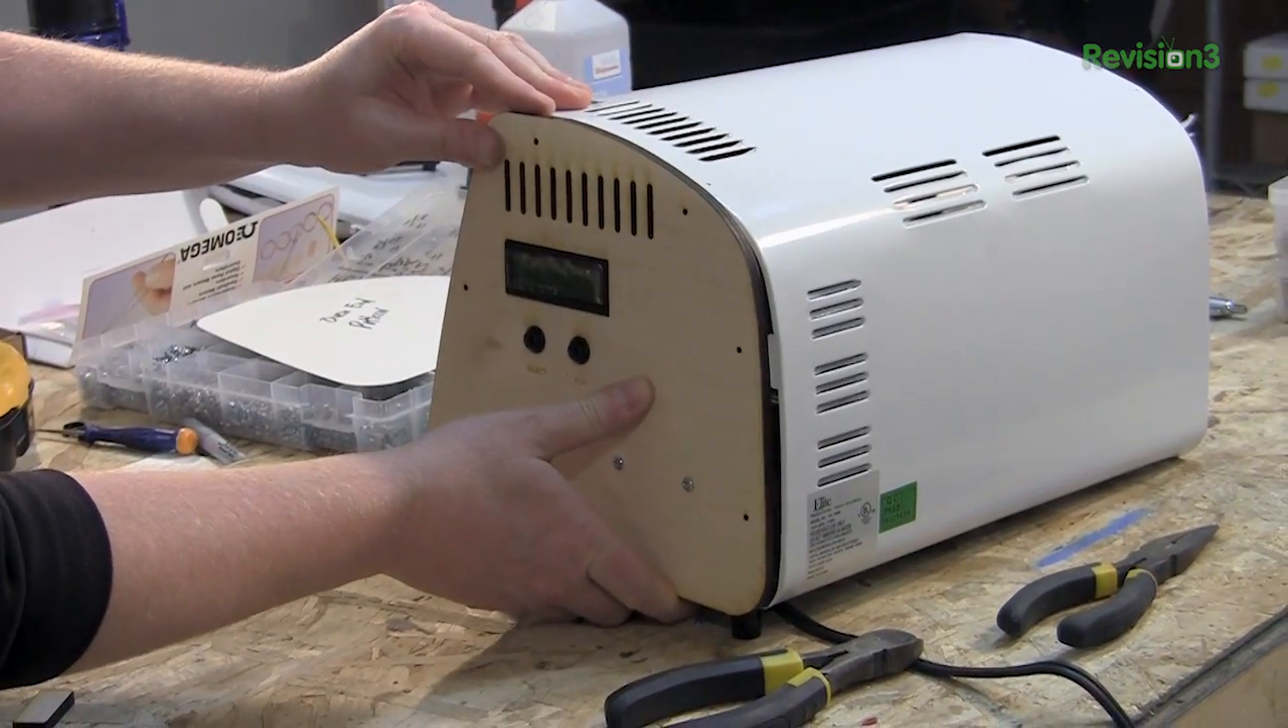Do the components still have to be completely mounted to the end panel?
No.